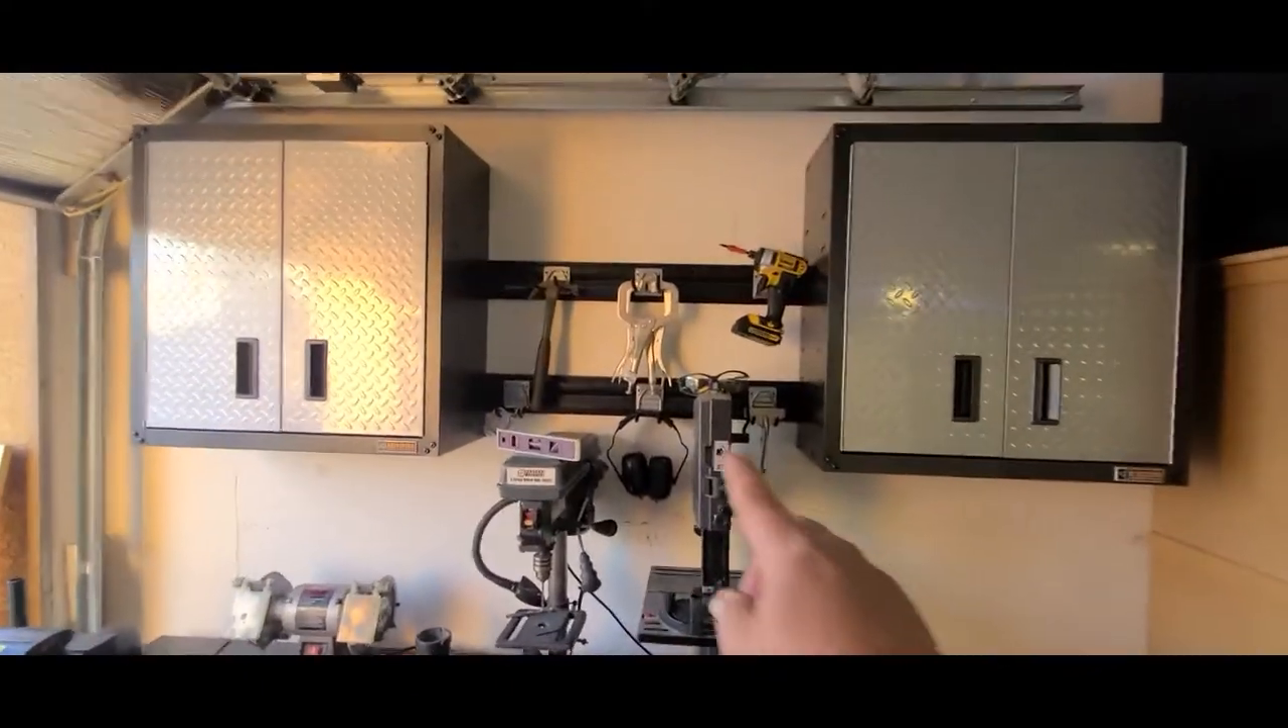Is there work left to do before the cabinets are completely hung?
No.